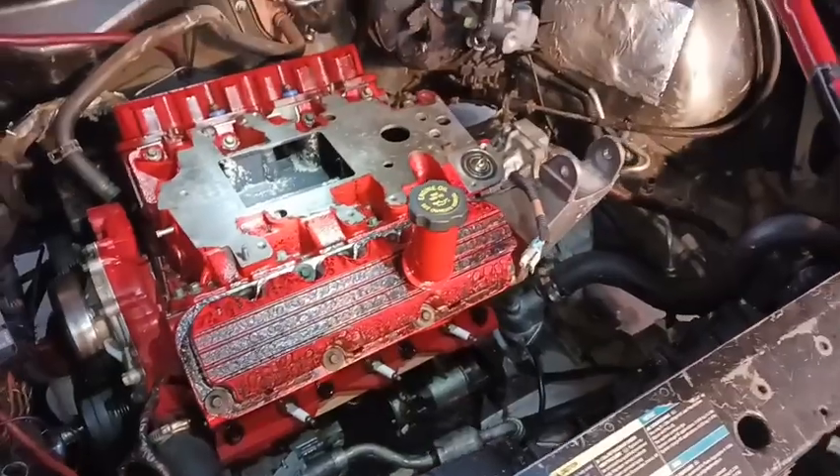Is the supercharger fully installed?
No.